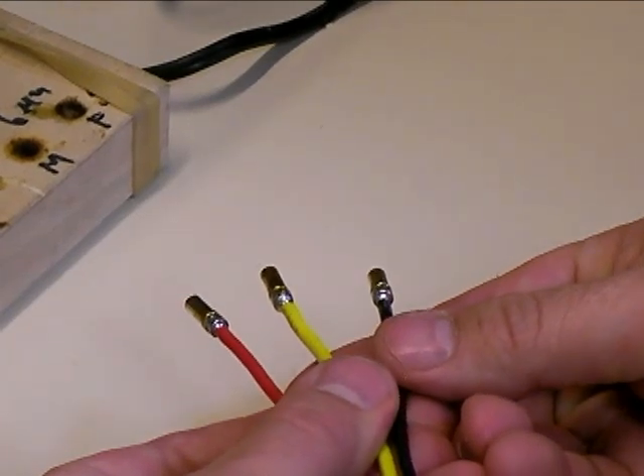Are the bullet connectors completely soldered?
Yes.